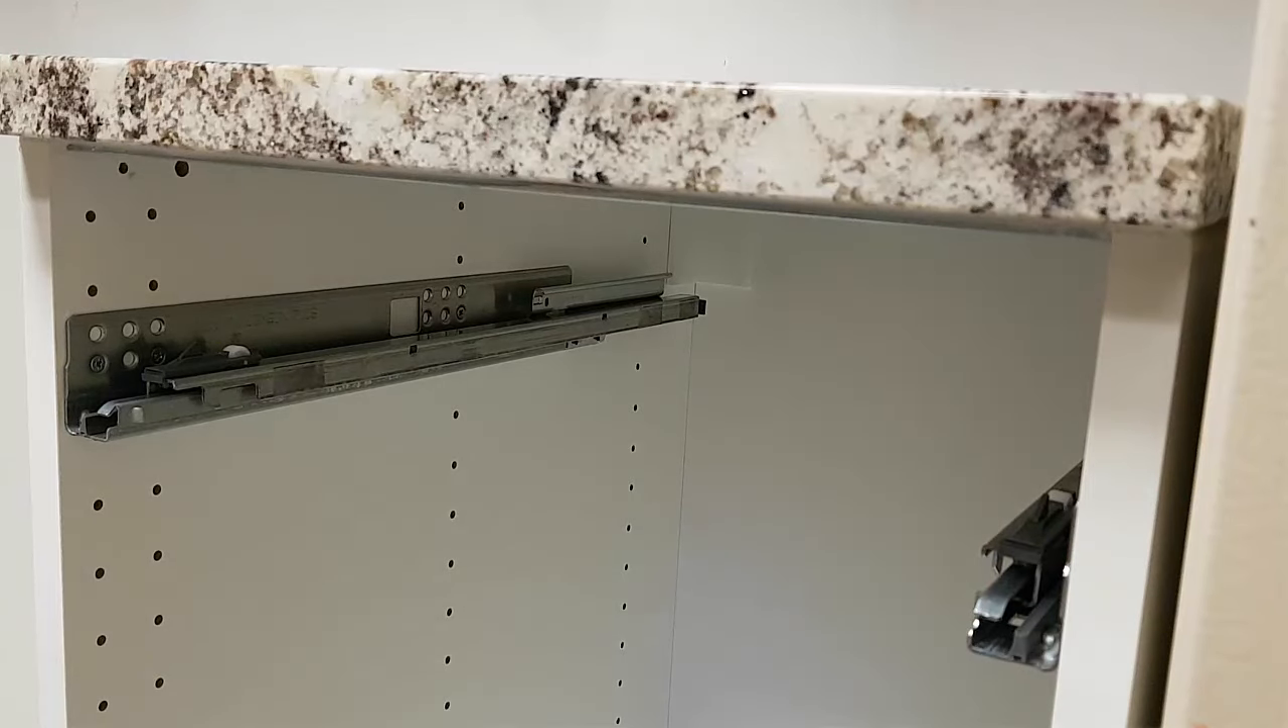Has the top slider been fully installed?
Yes.